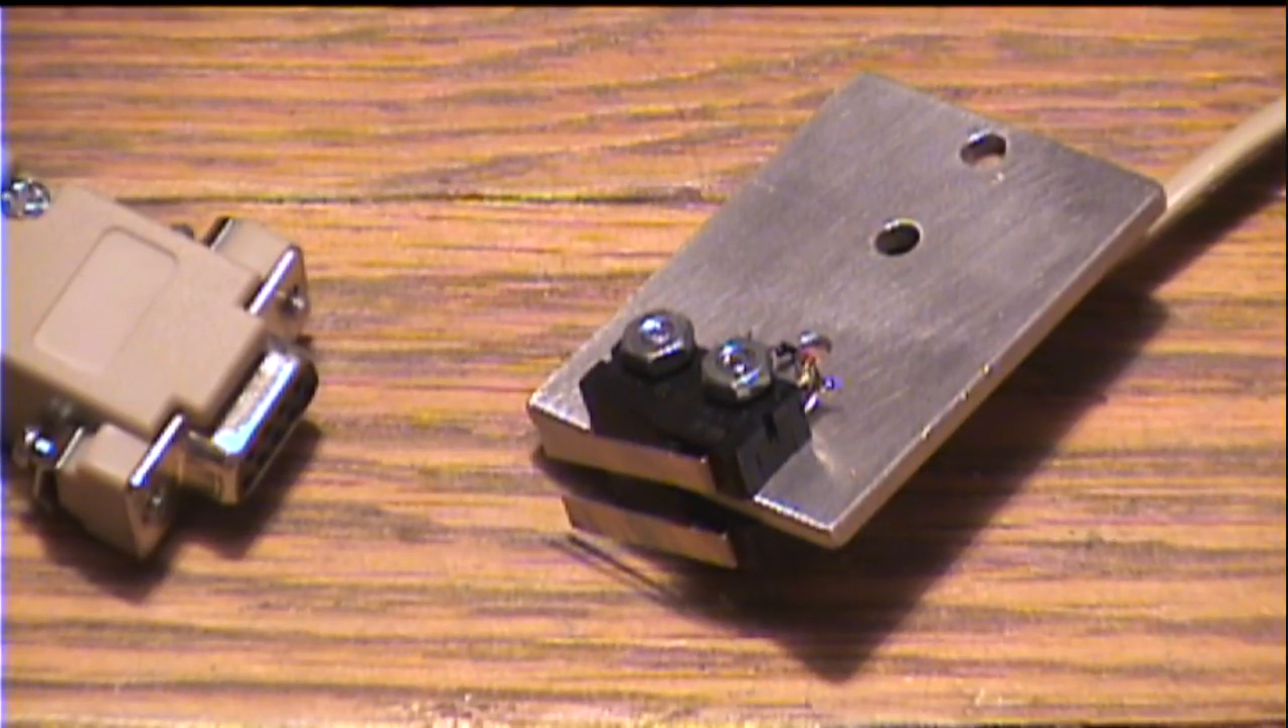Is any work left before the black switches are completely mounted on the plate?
No.